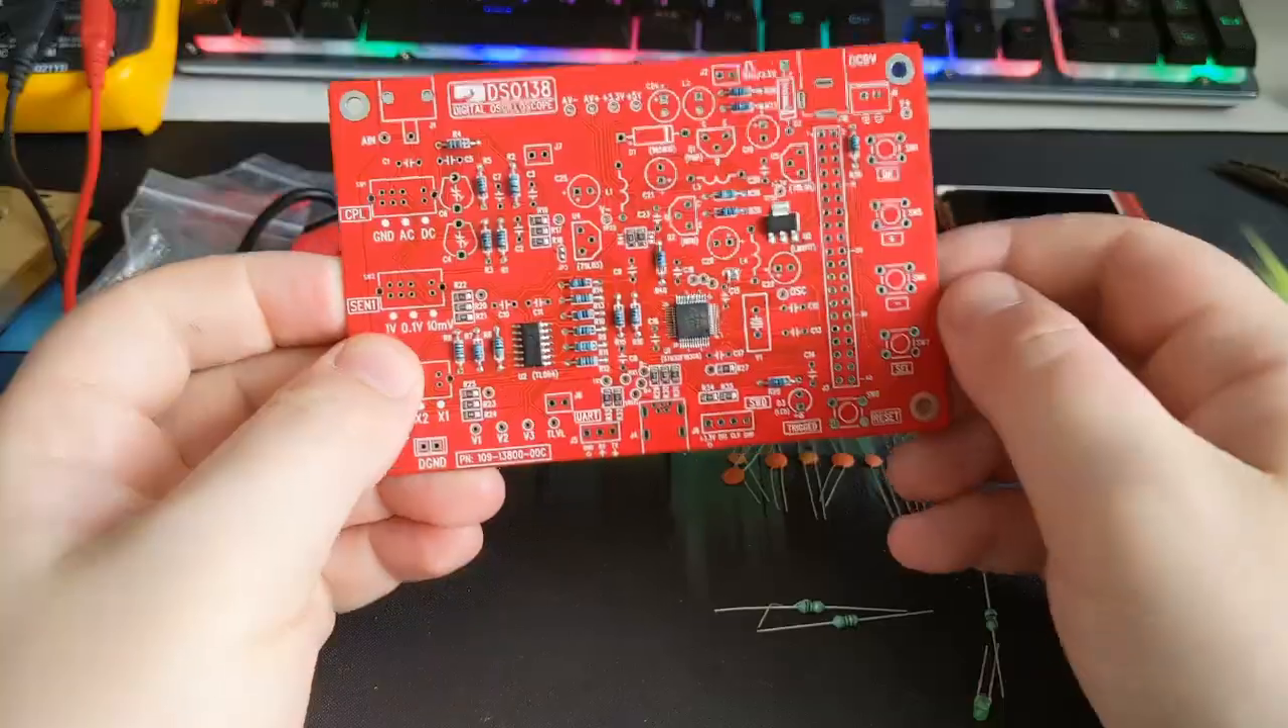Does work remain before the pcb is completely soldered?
Yes.